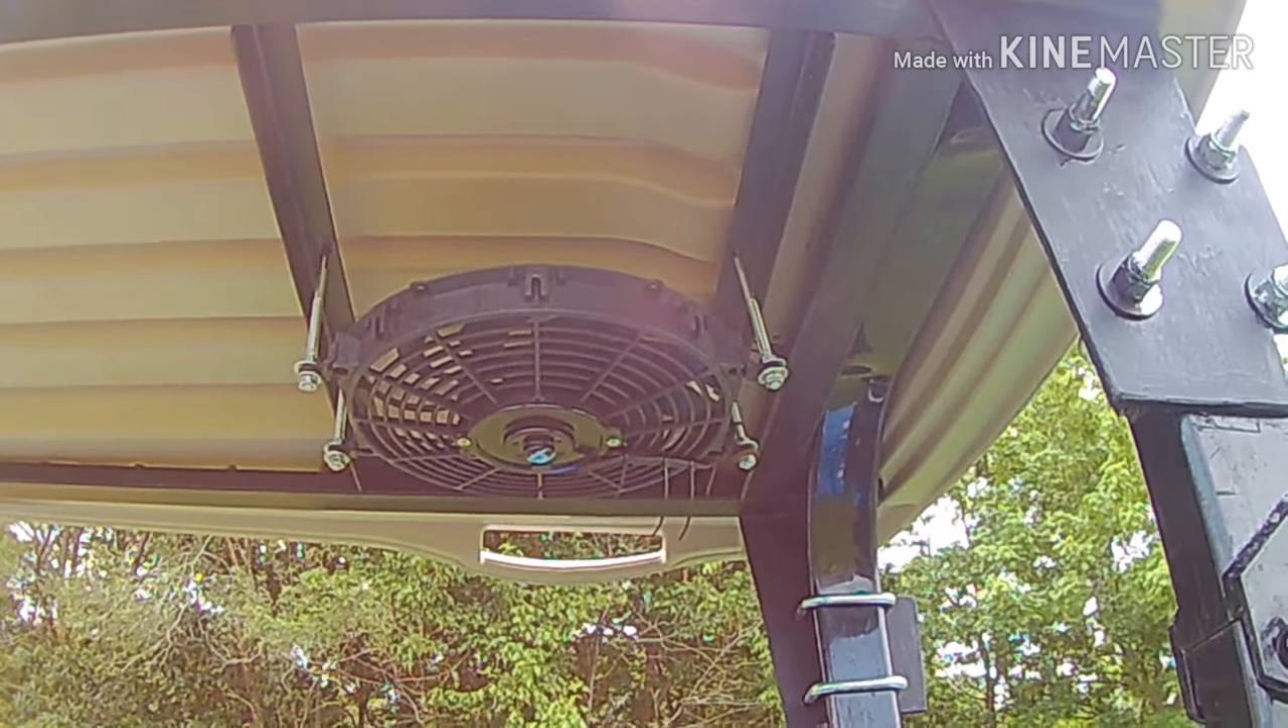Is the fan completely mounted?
Yes.